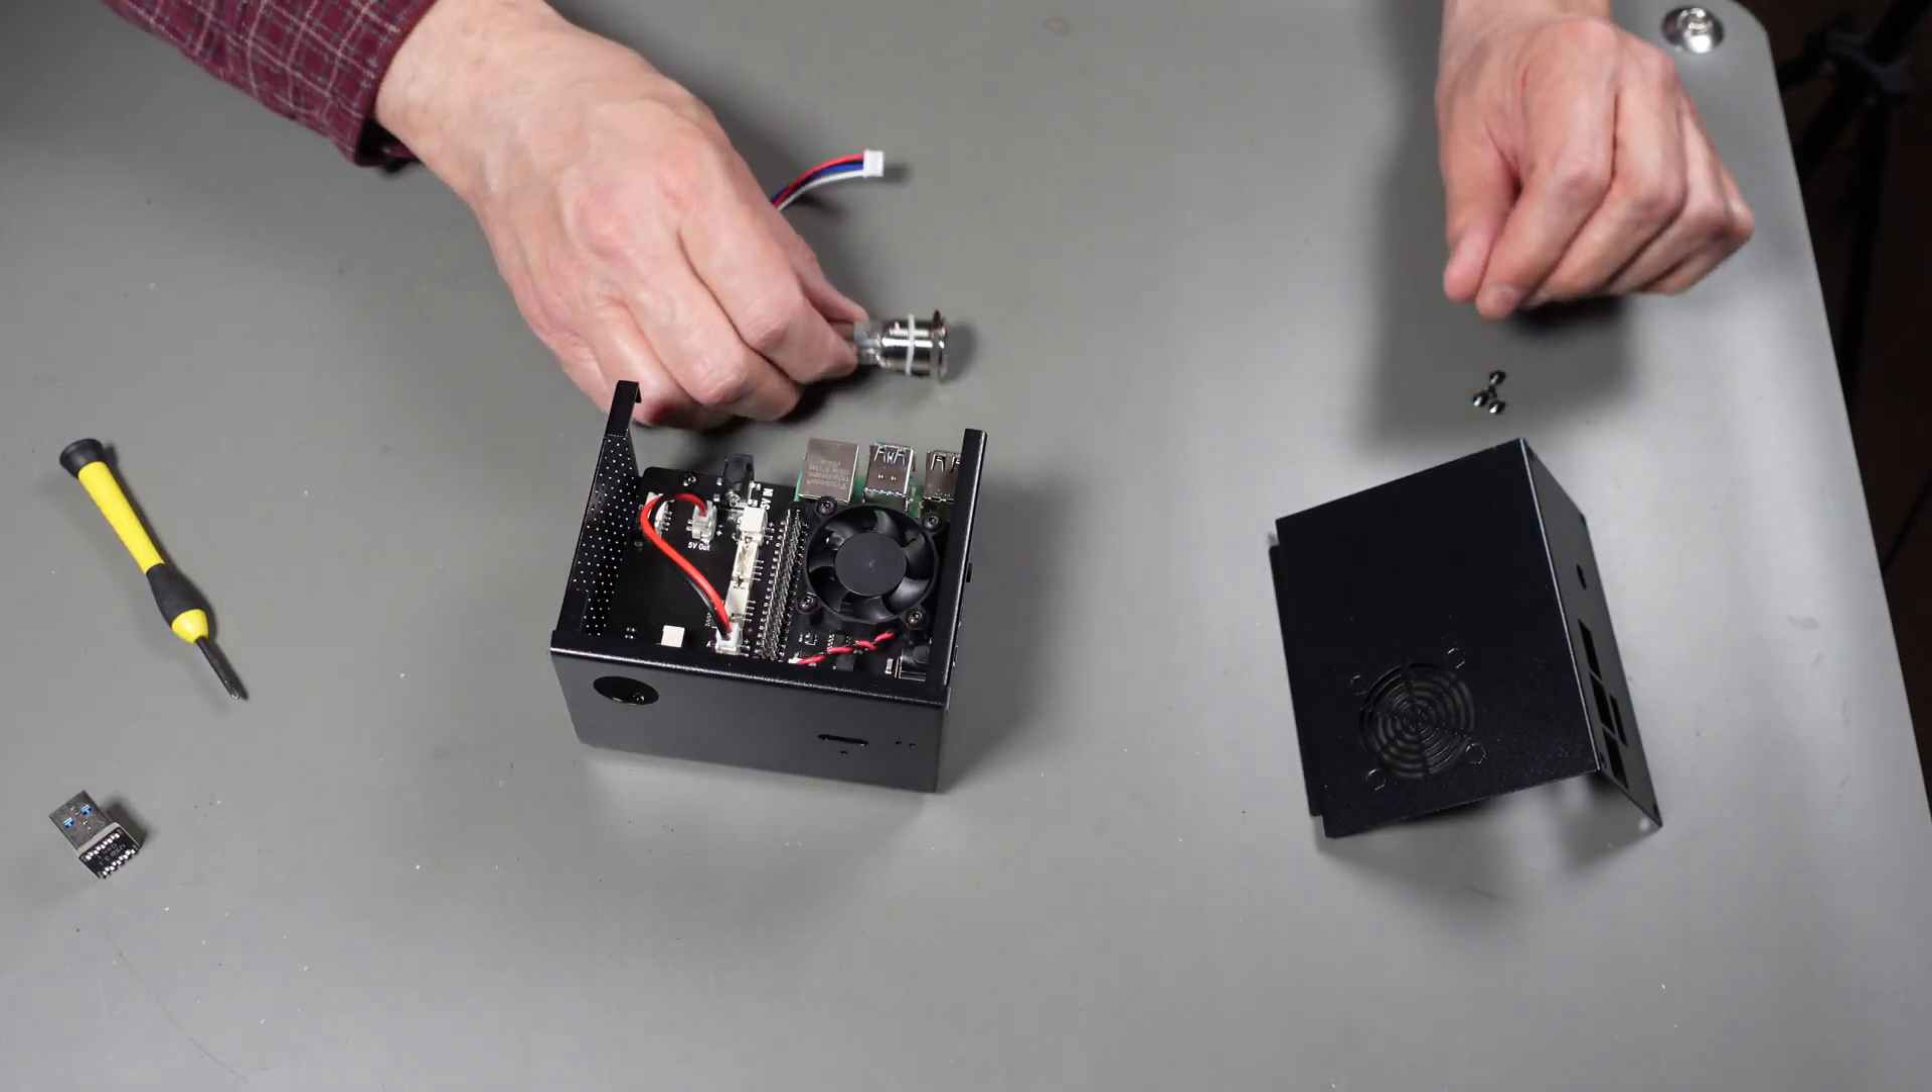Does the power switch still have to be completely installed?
Yes.